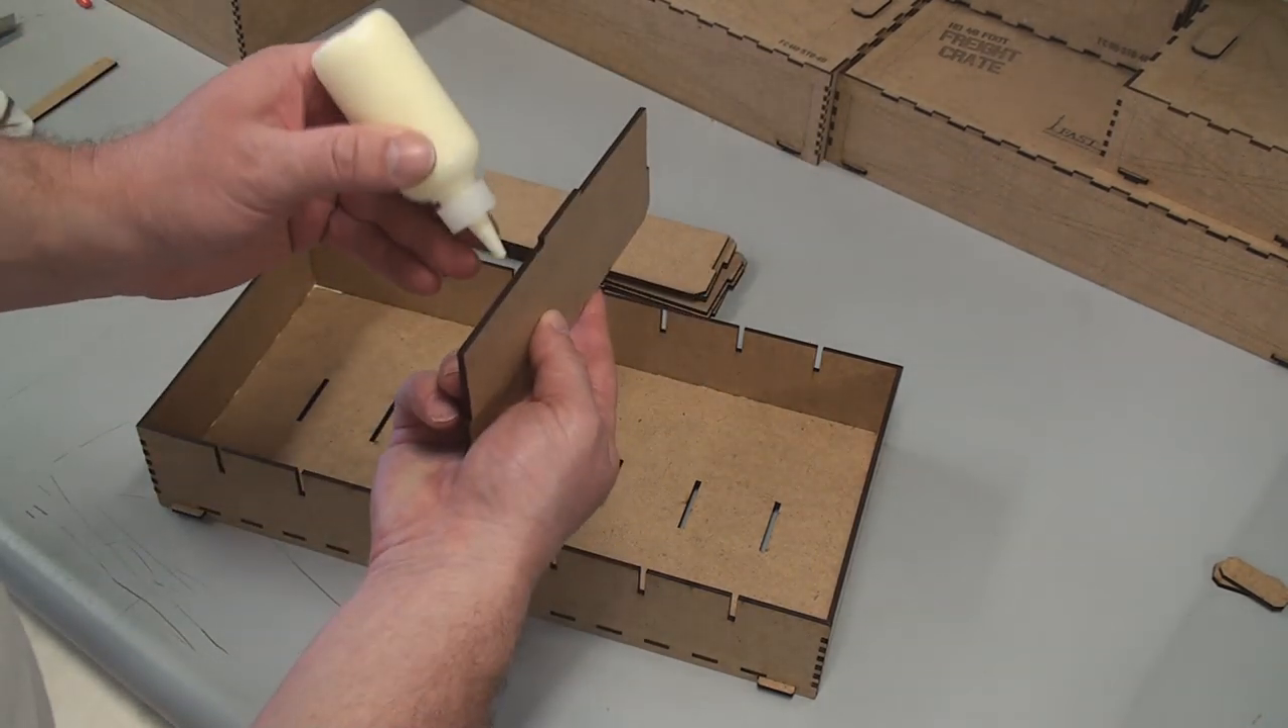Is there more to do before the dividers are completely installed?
Yes.